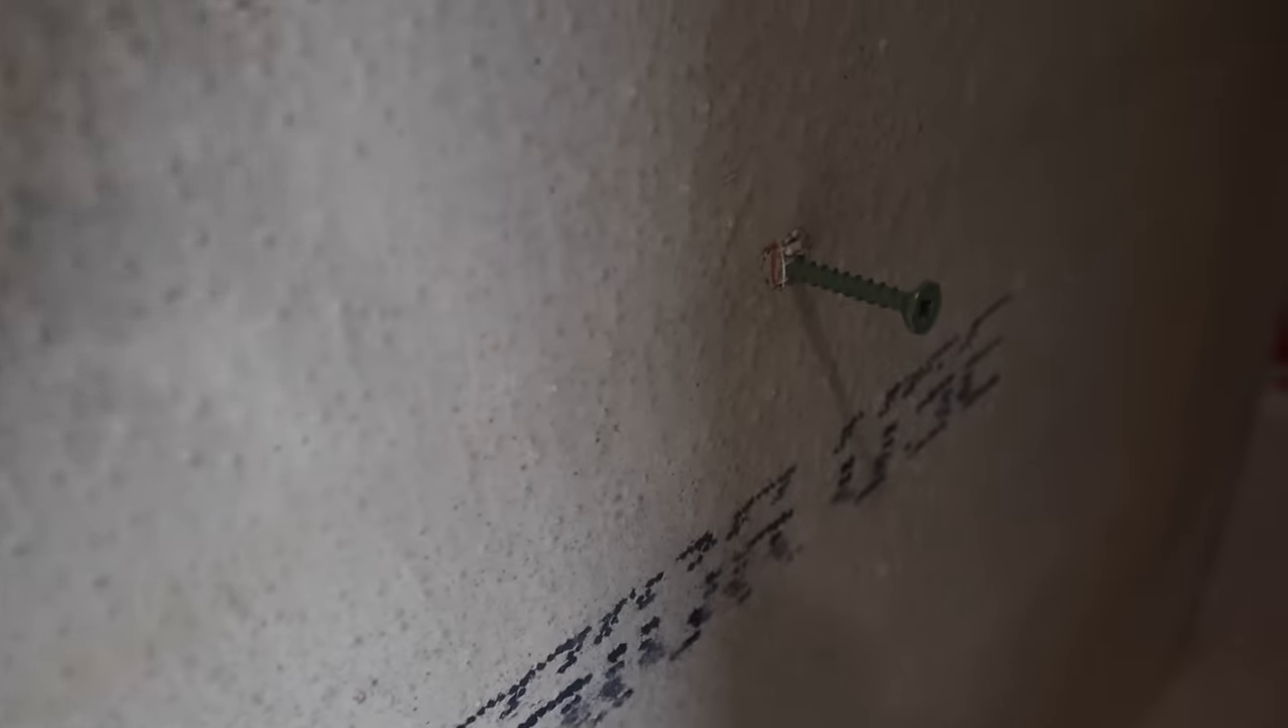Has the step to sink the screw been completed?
No.